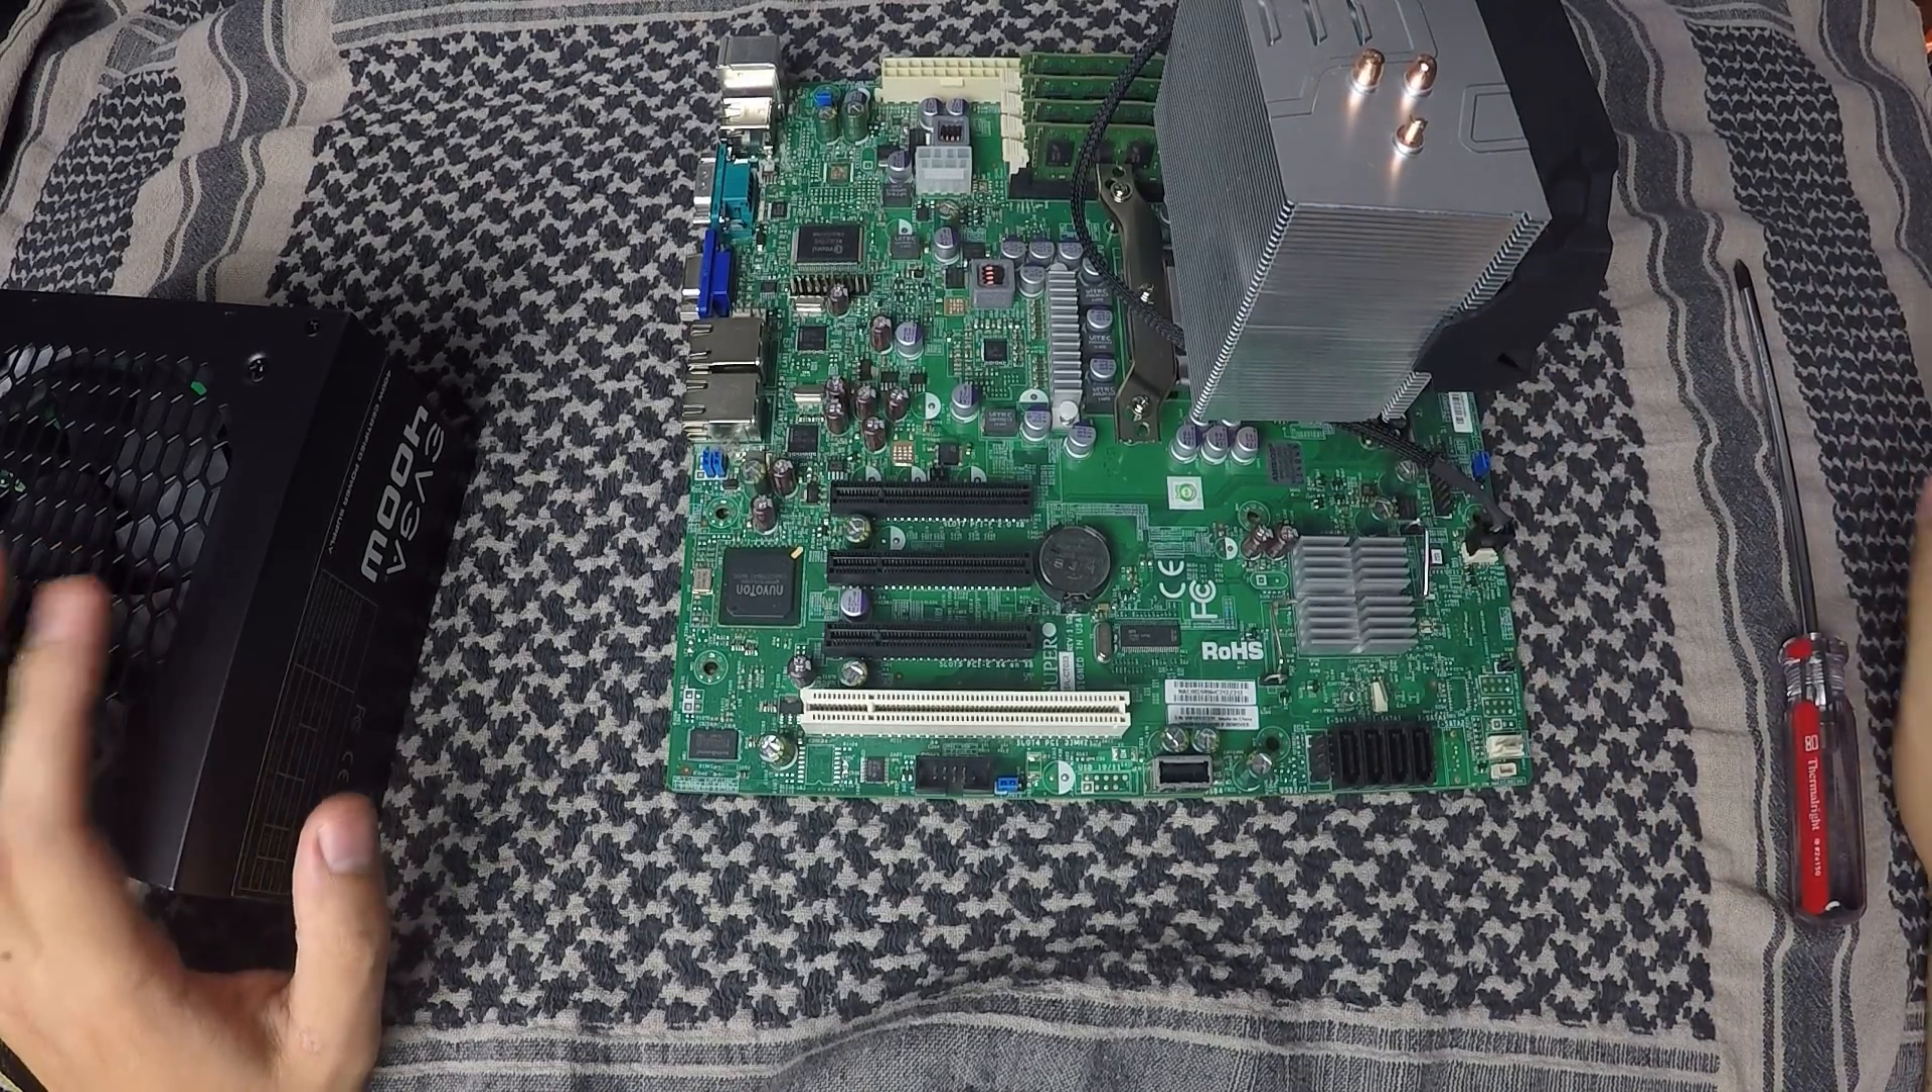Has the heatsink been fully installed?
Yes.